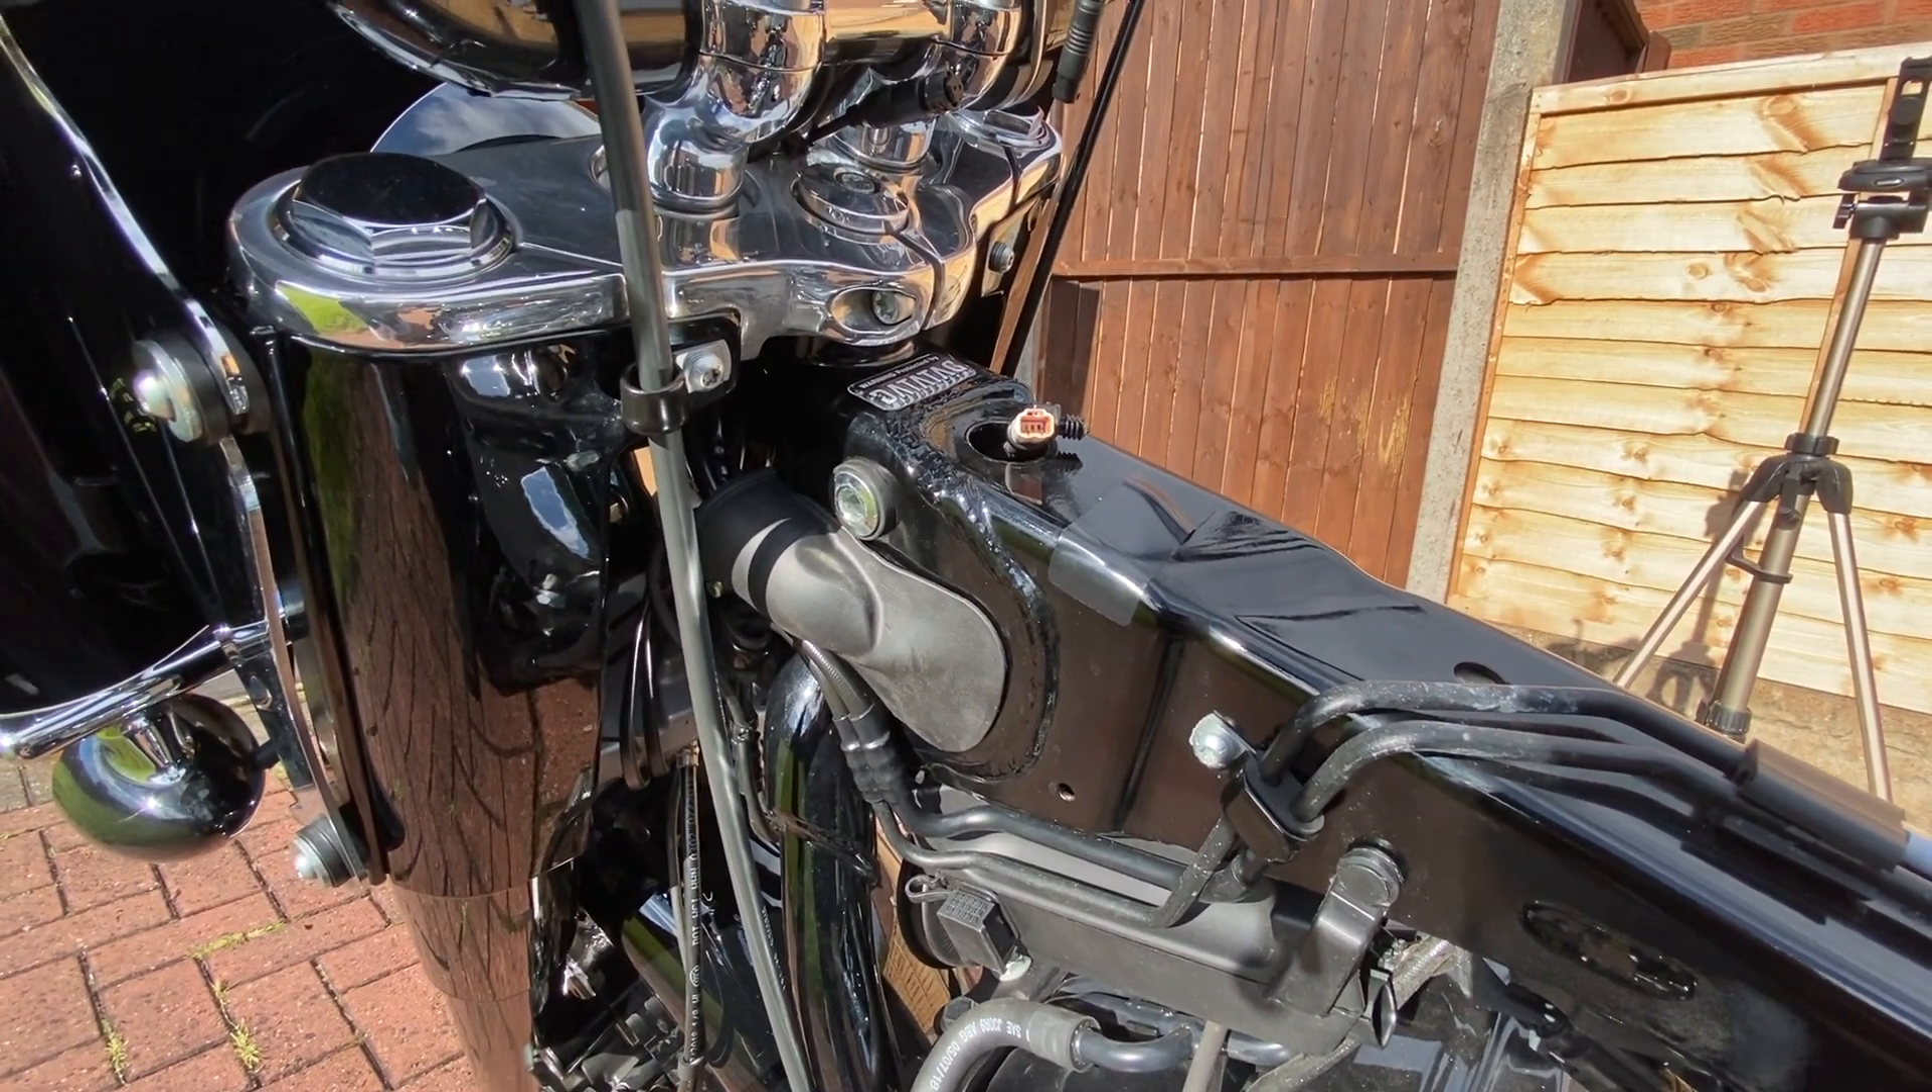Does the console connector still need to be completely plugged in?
Yes.